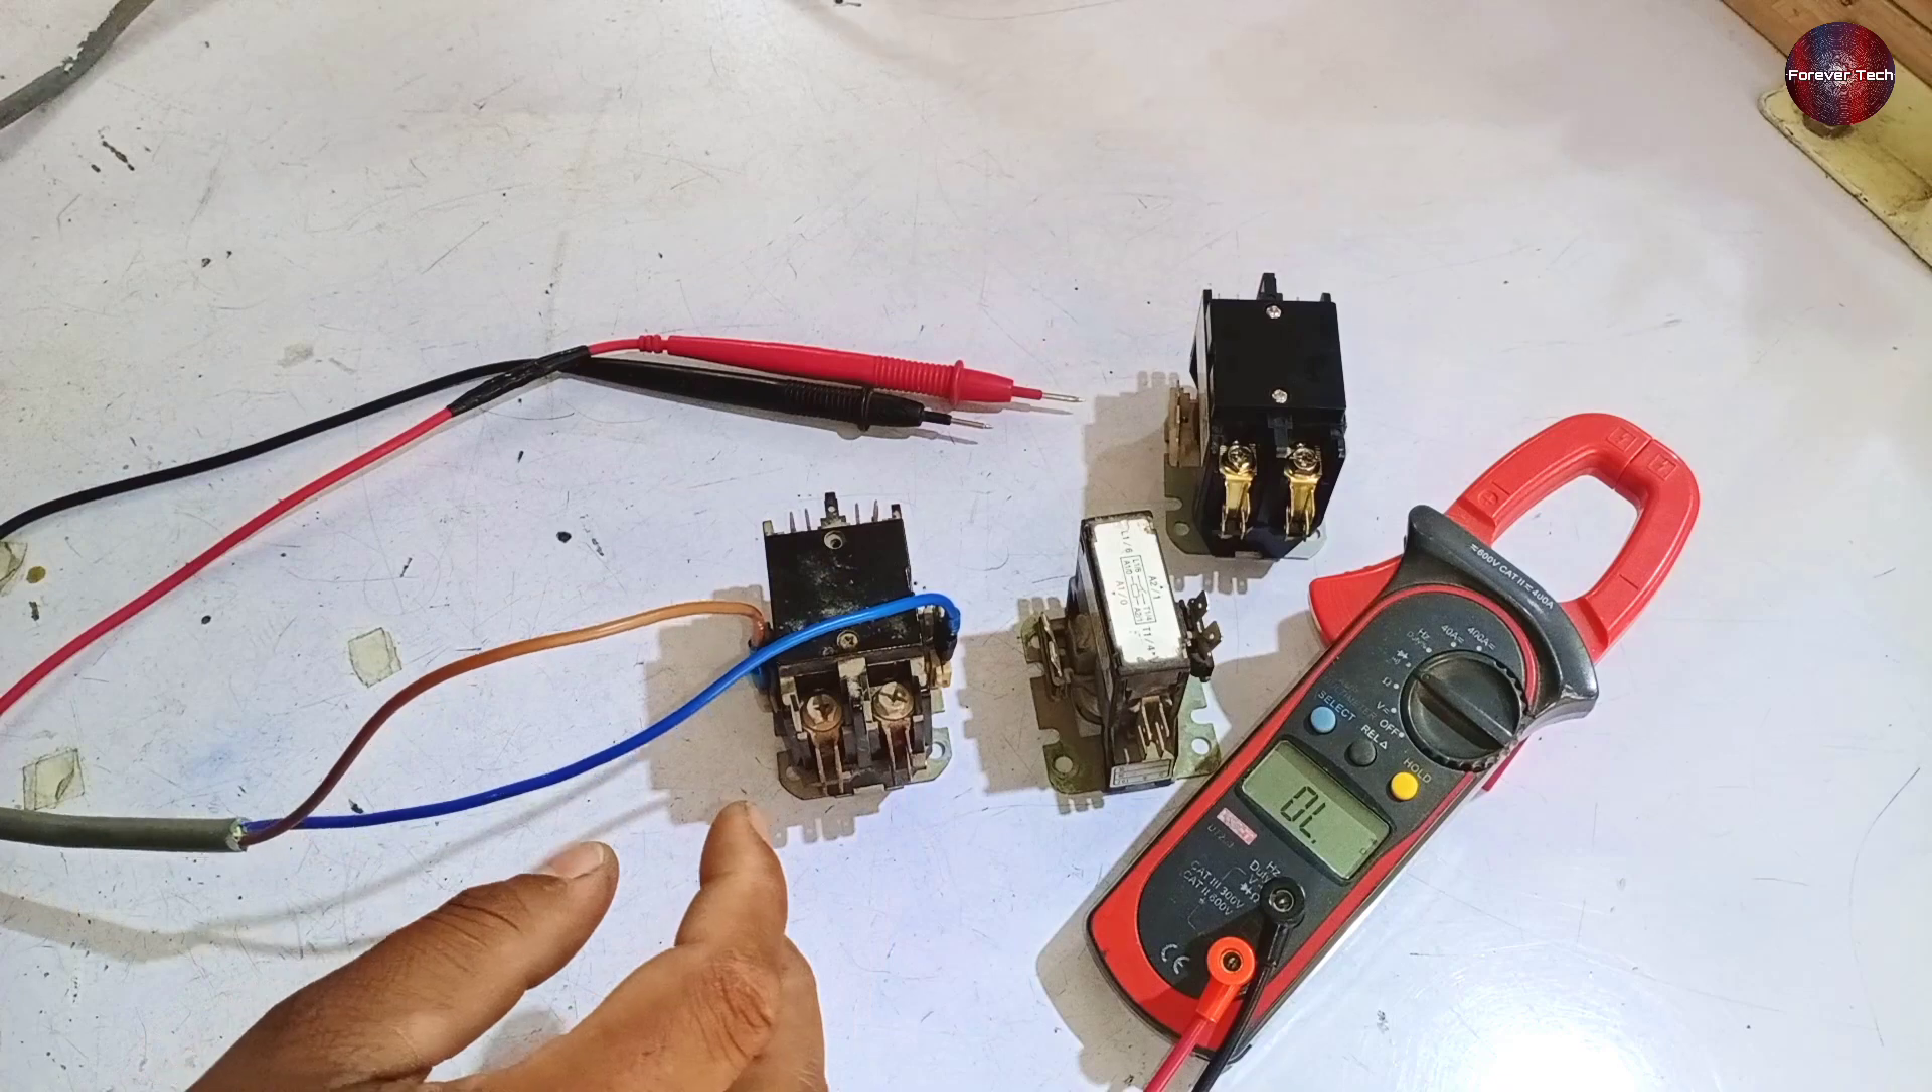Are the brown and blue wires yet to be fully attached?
No.